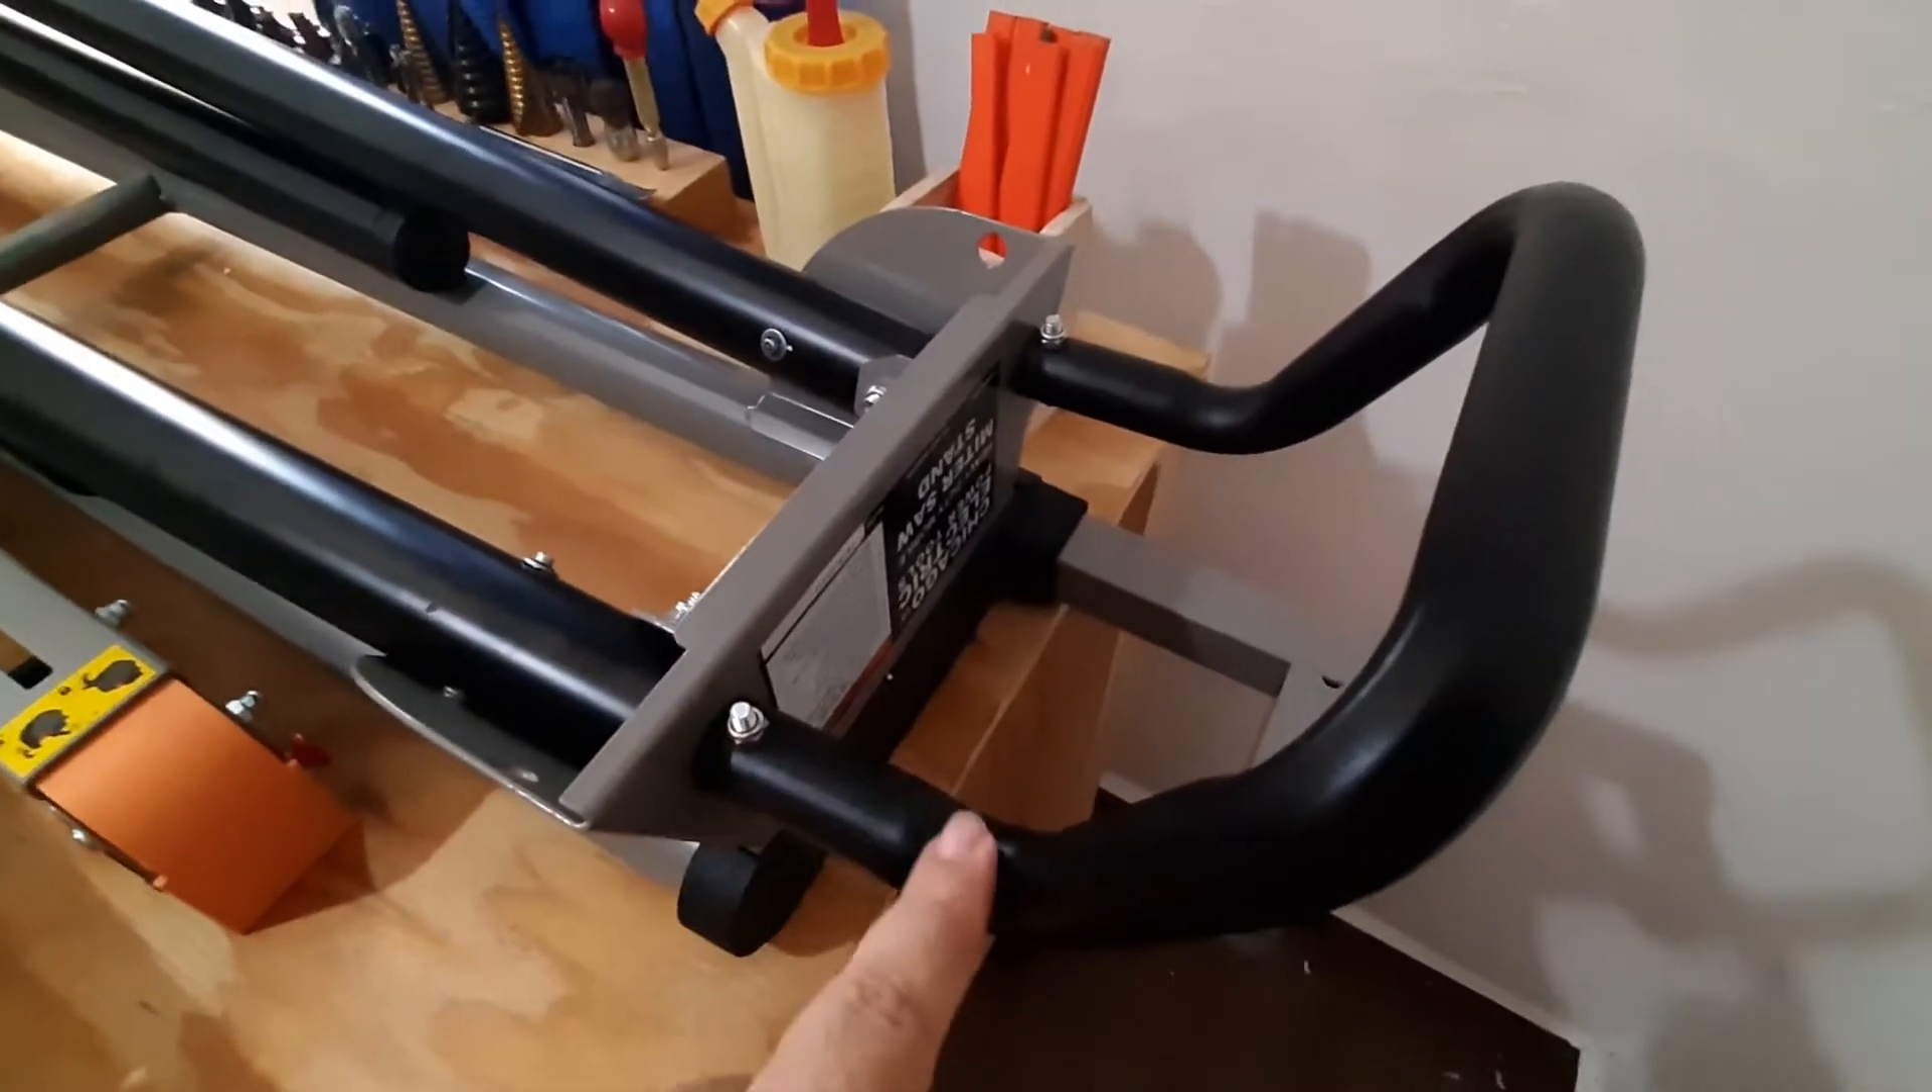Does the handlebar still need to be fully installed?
No.